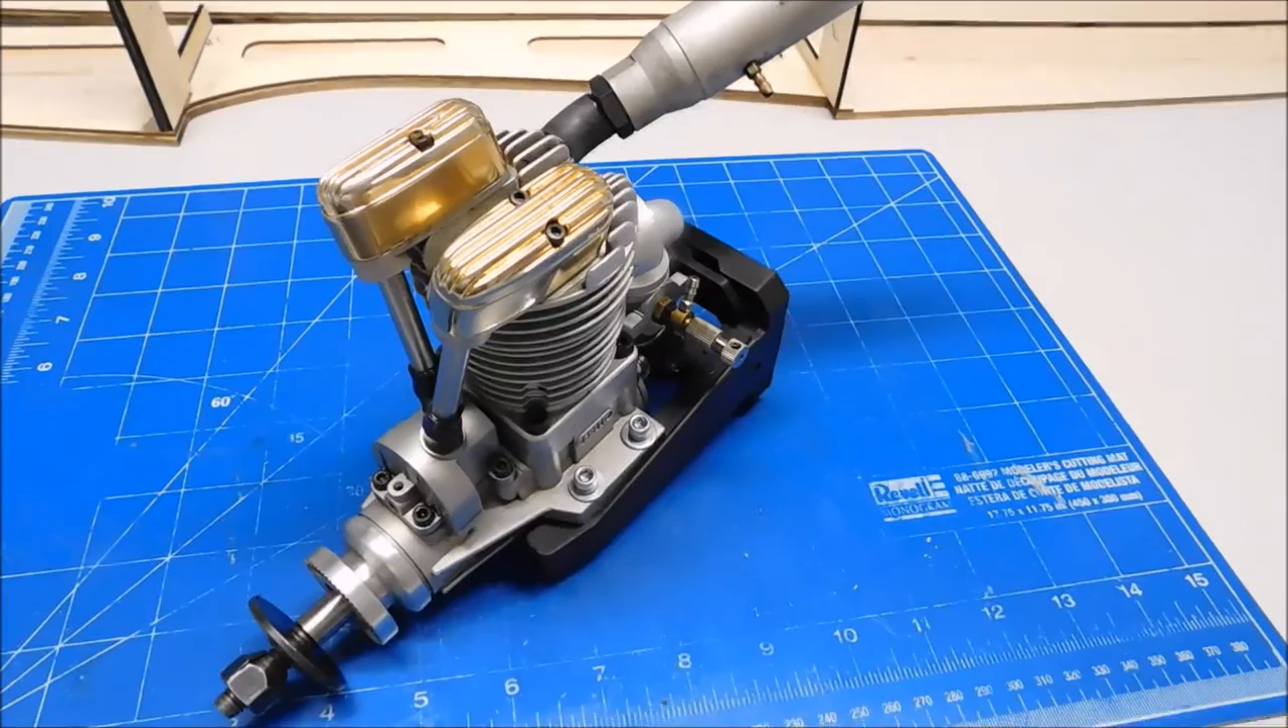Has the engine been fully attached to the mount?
Yes.